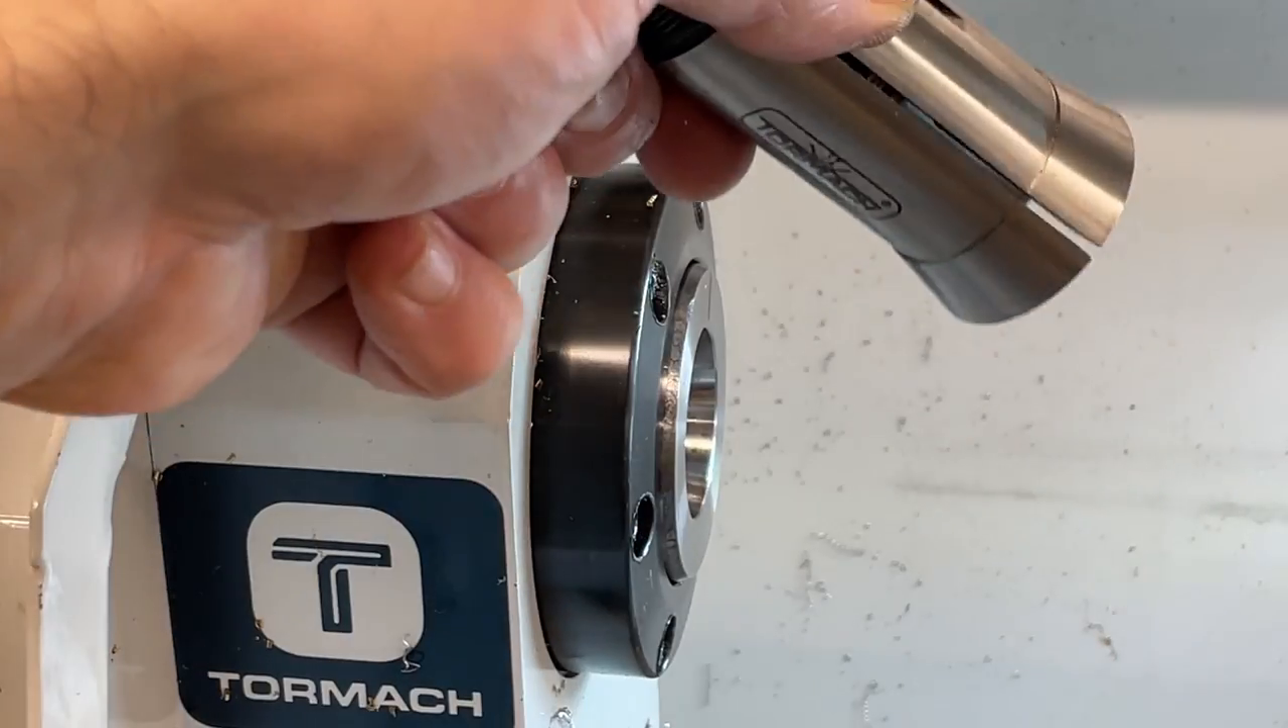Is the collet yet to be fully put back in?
Yes.